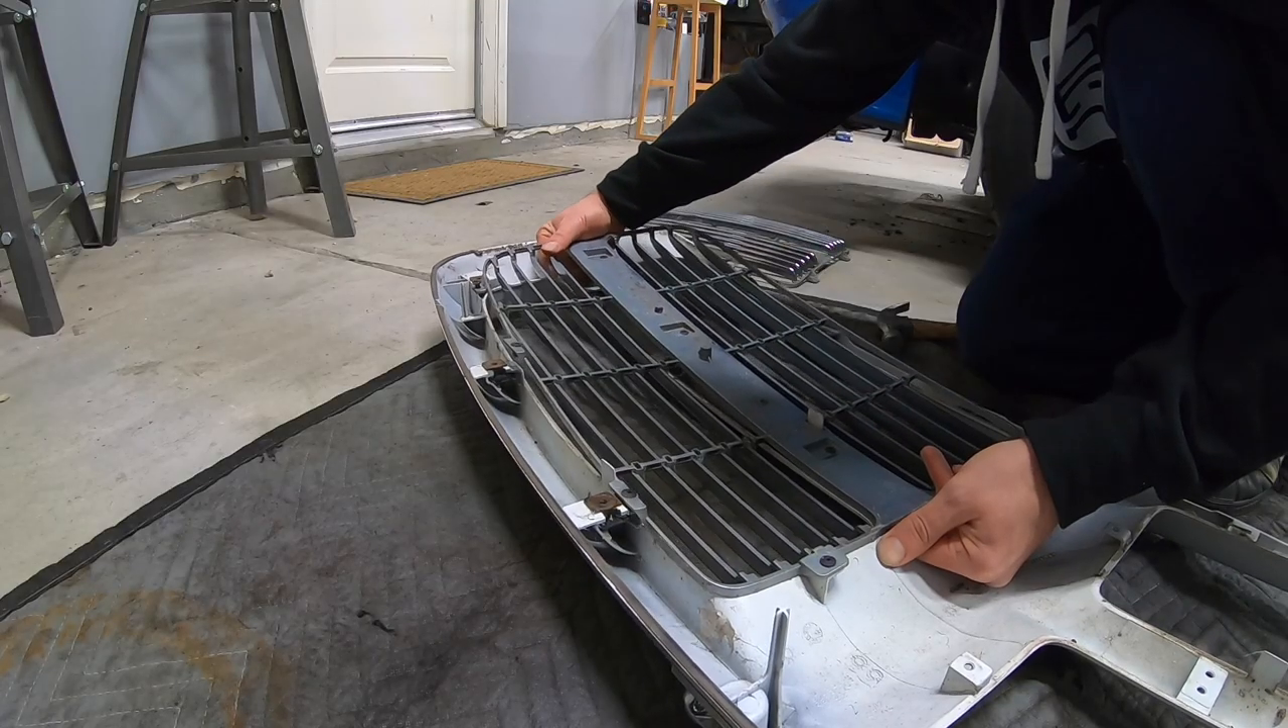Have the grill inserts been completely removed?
No.